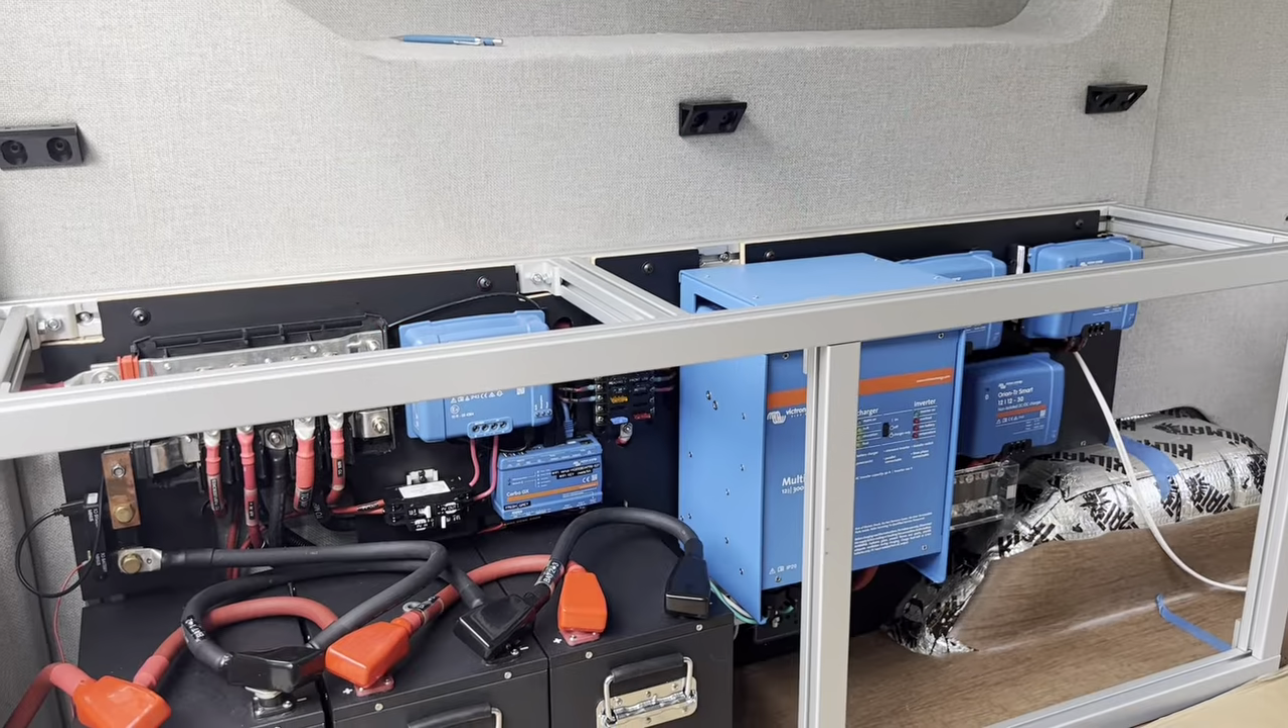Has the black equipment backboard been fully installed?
Yes.